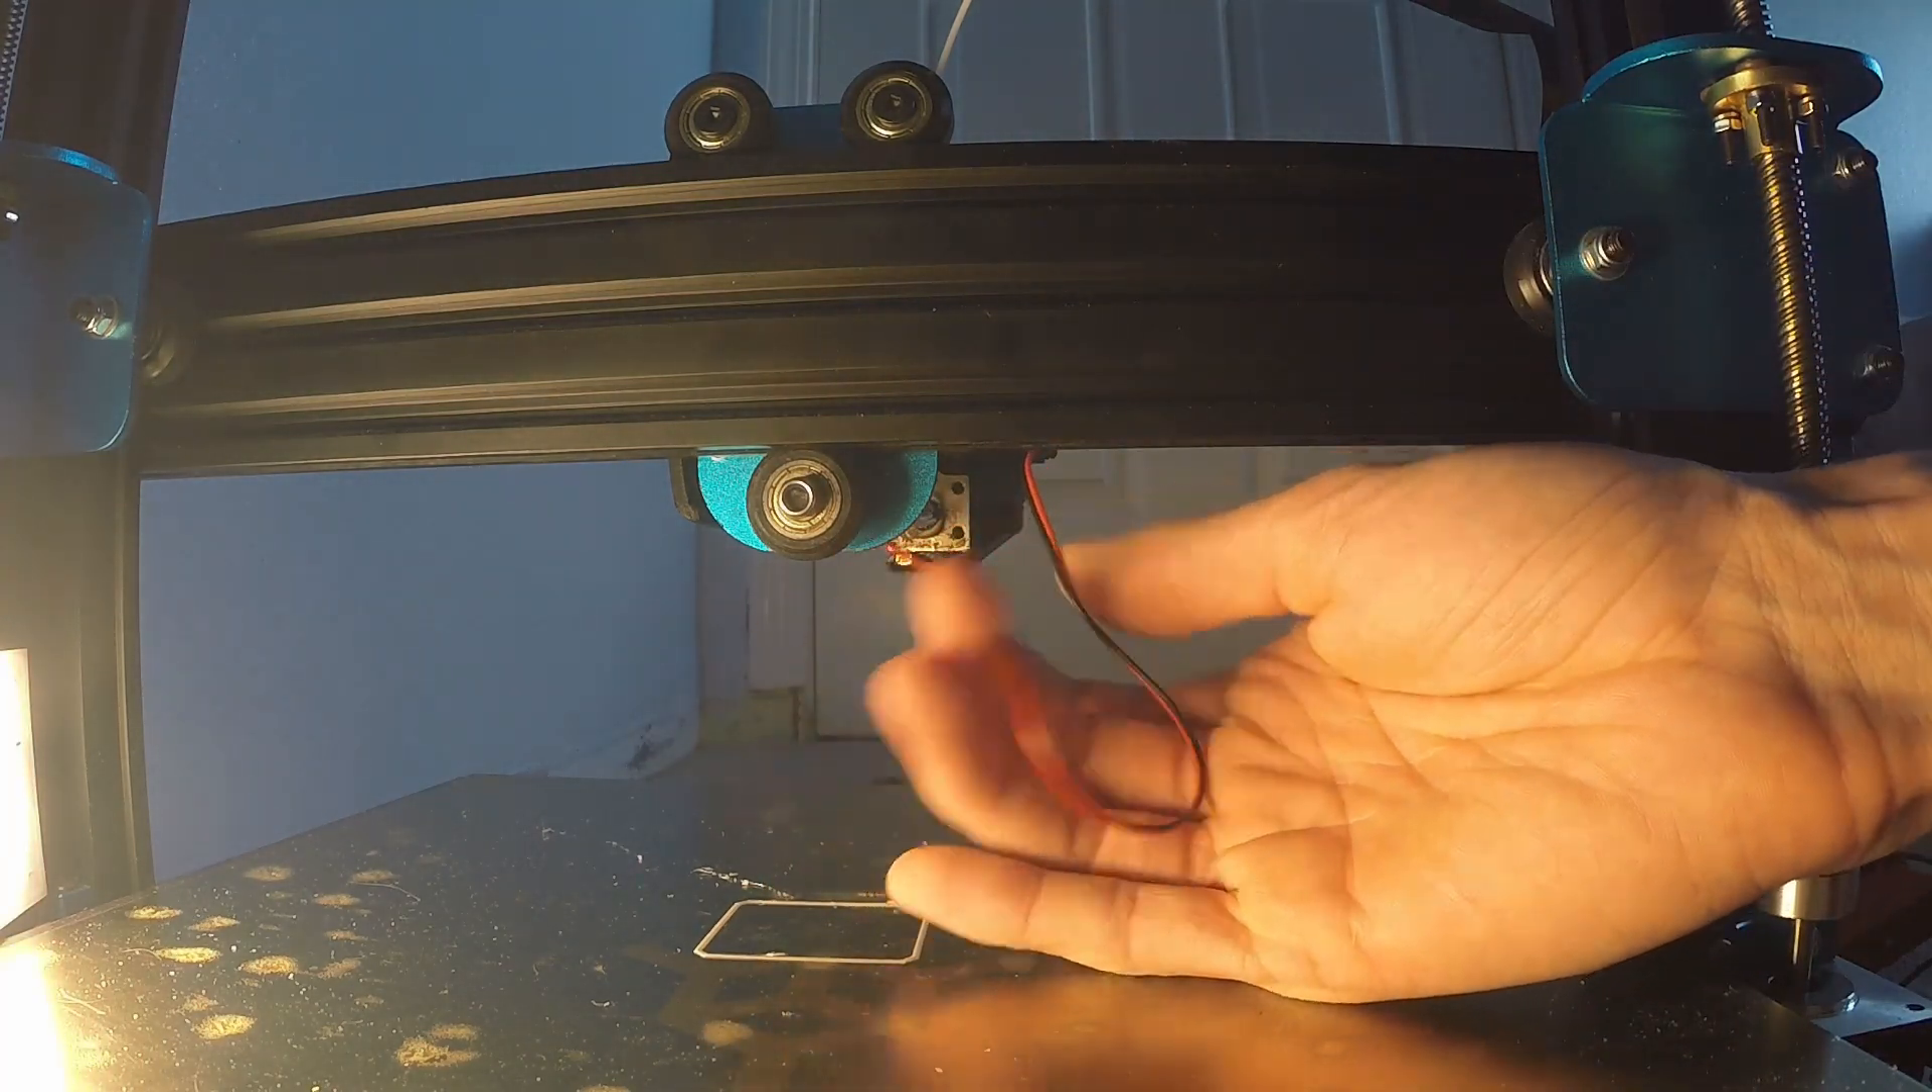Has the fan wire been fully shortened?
No.